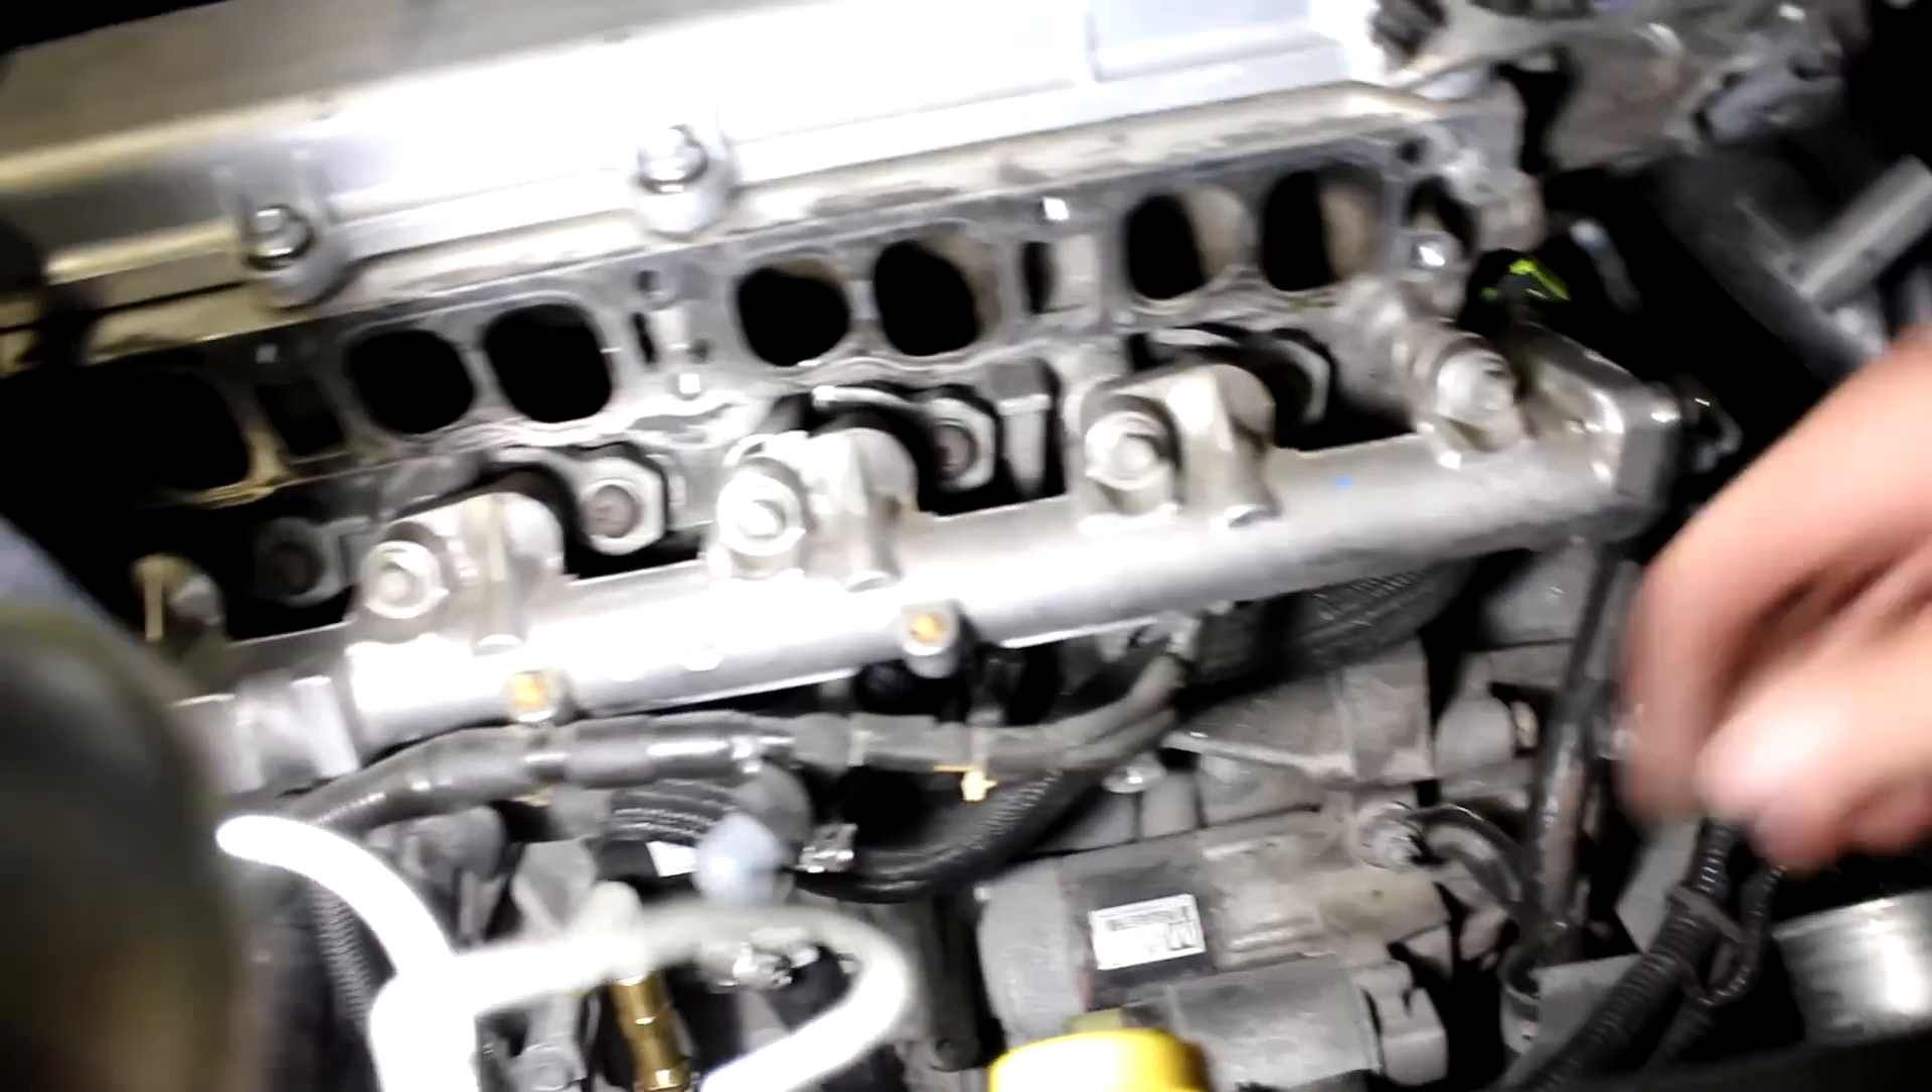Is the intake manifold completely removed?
Yes.